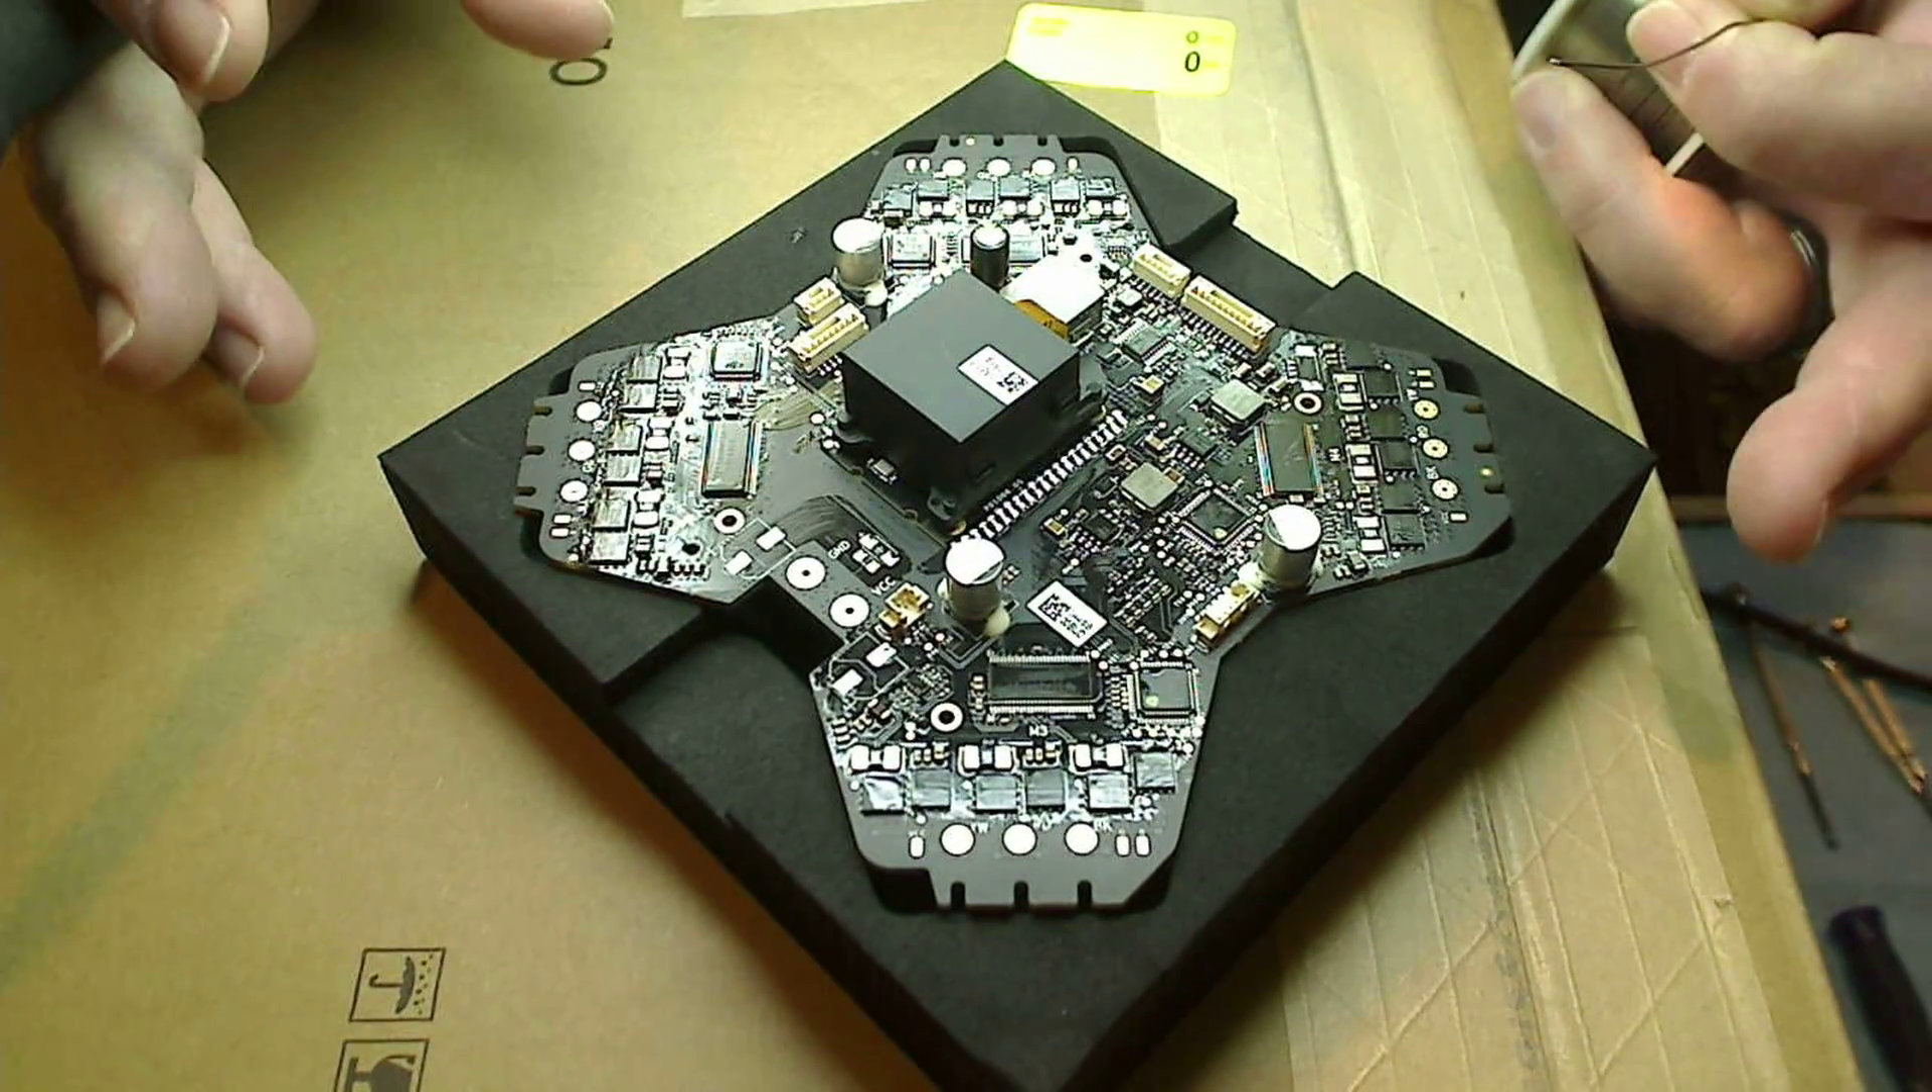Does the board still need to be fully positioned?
No.